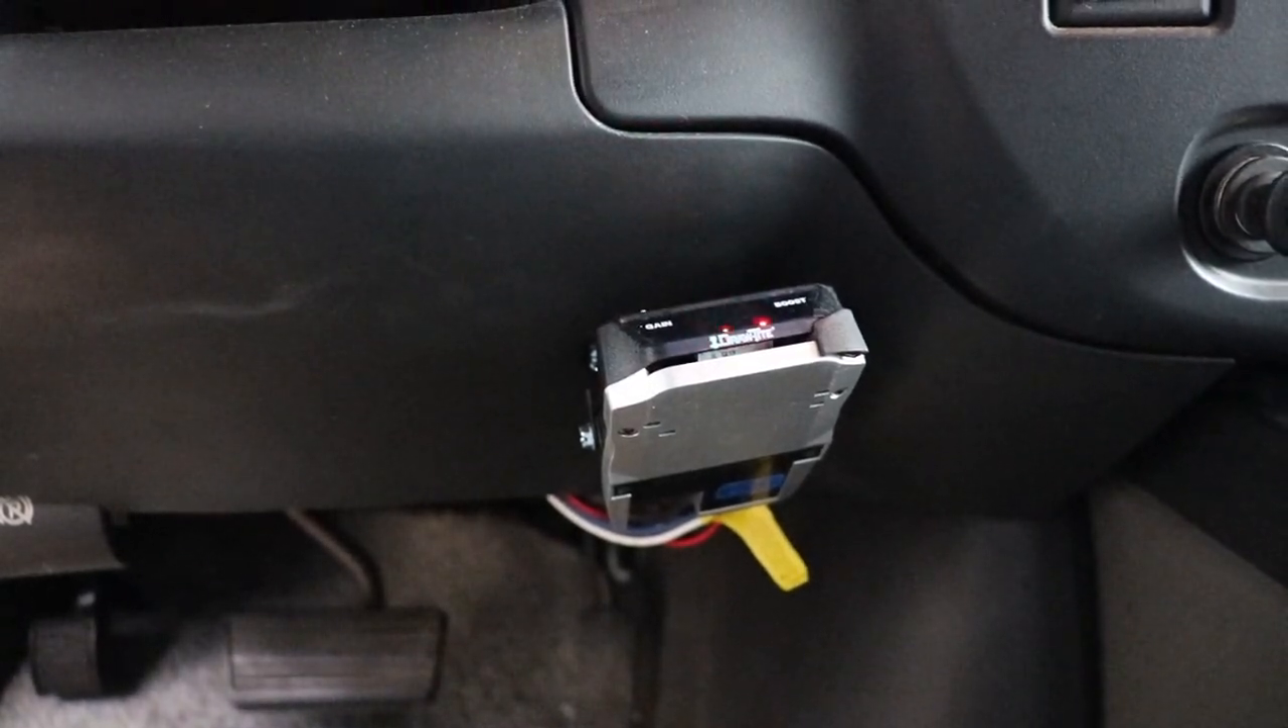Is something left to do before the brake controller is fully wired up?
No.